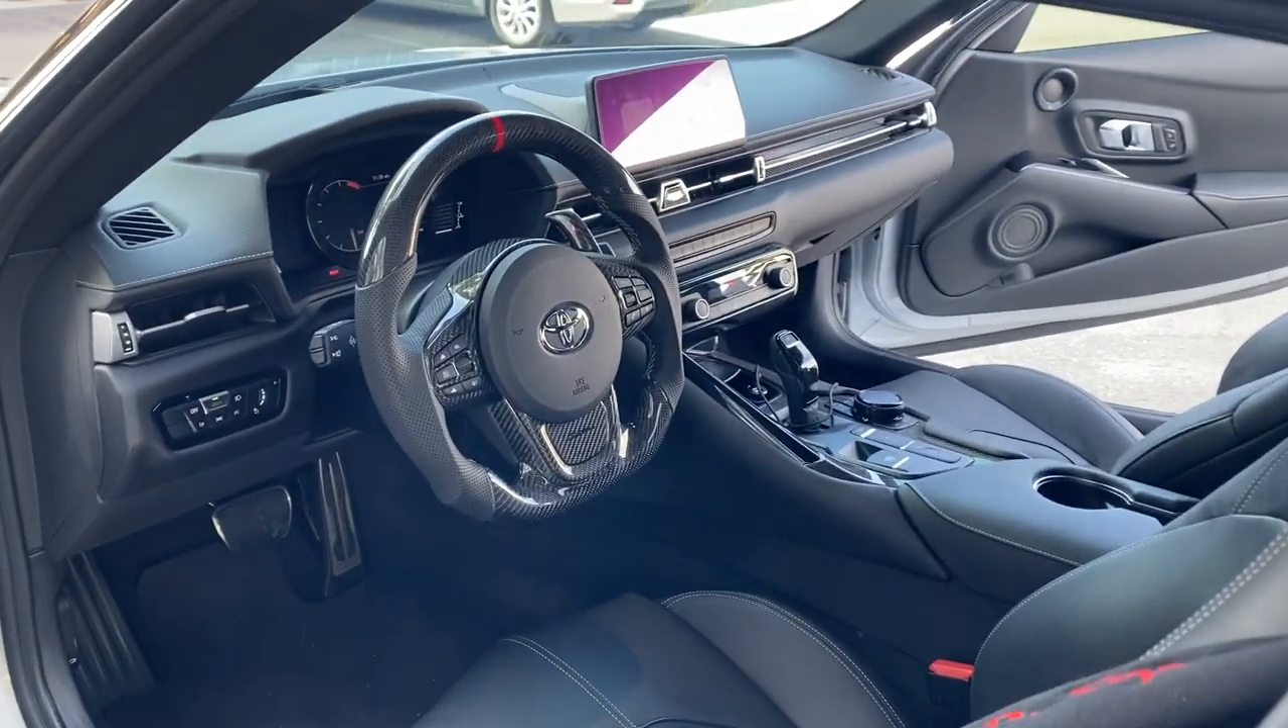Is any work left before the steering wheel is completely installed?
No.